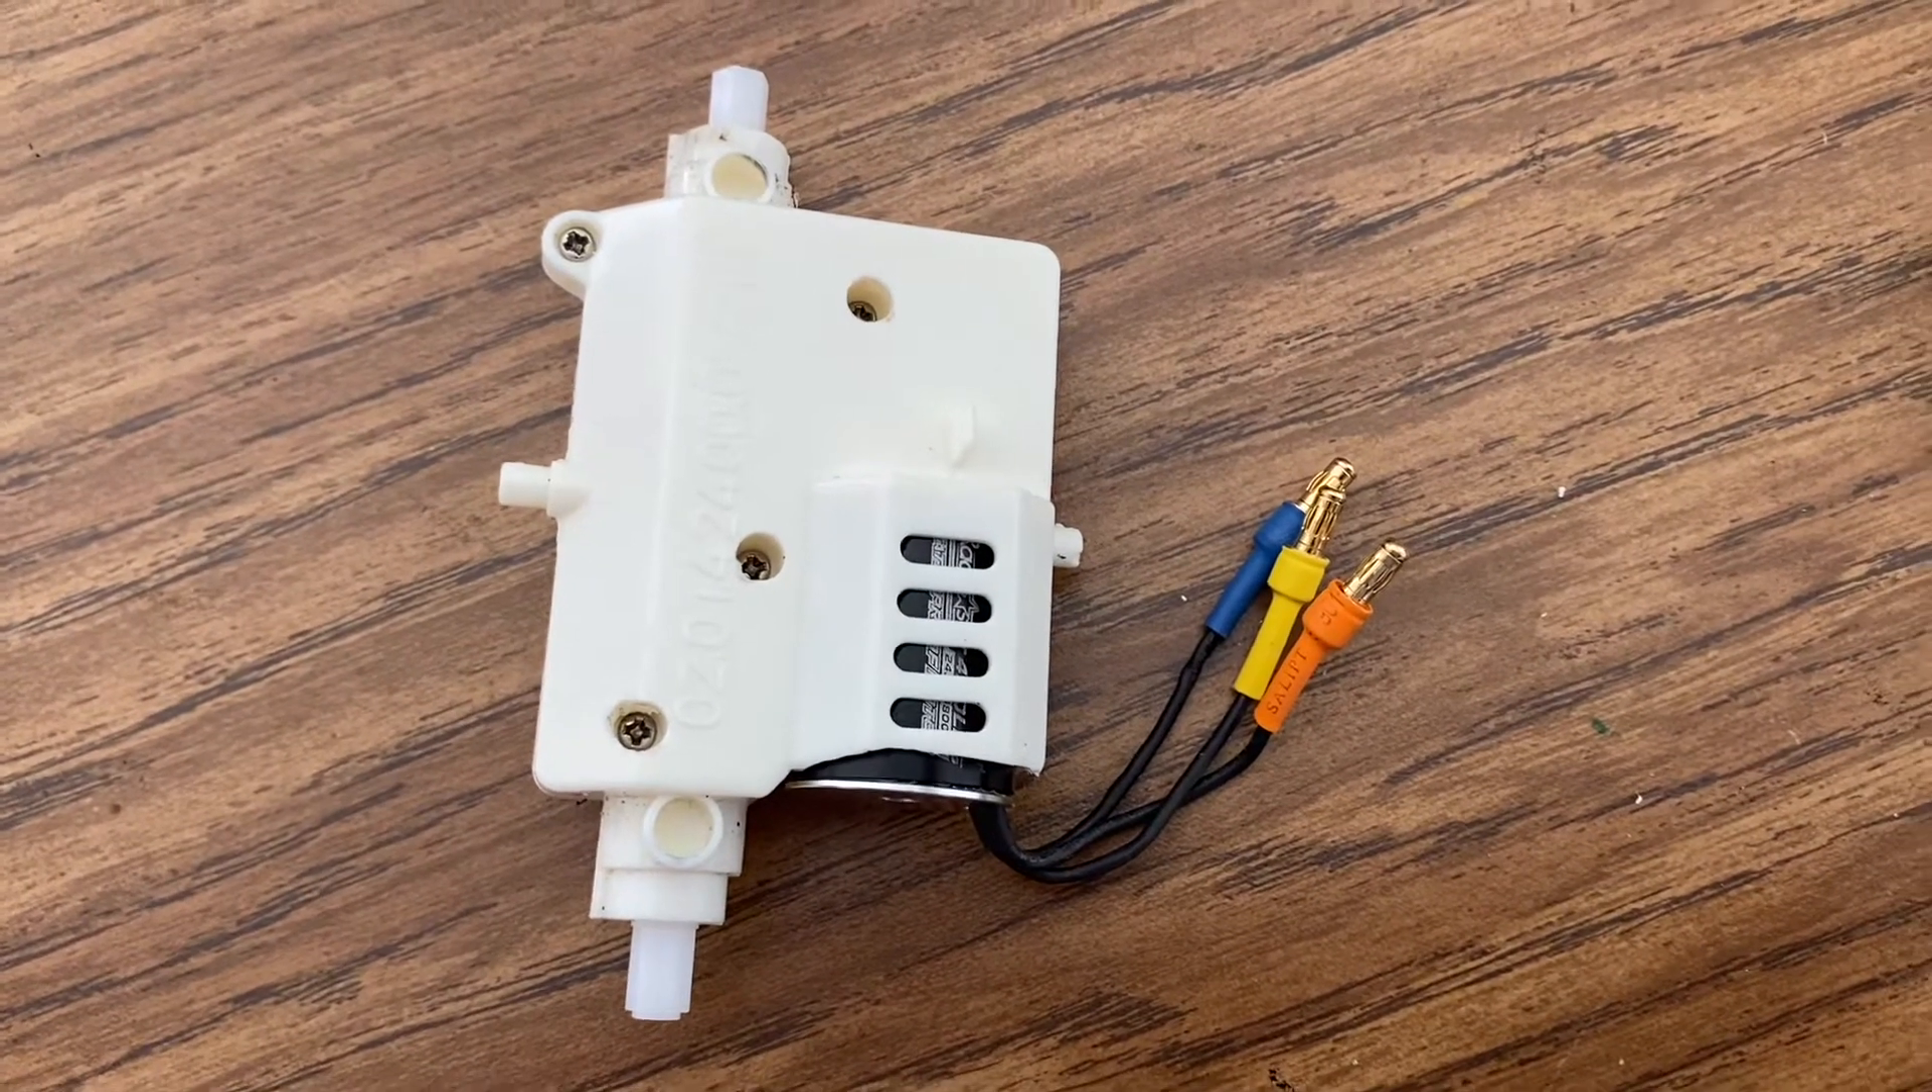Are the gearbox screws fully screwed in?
Yes.